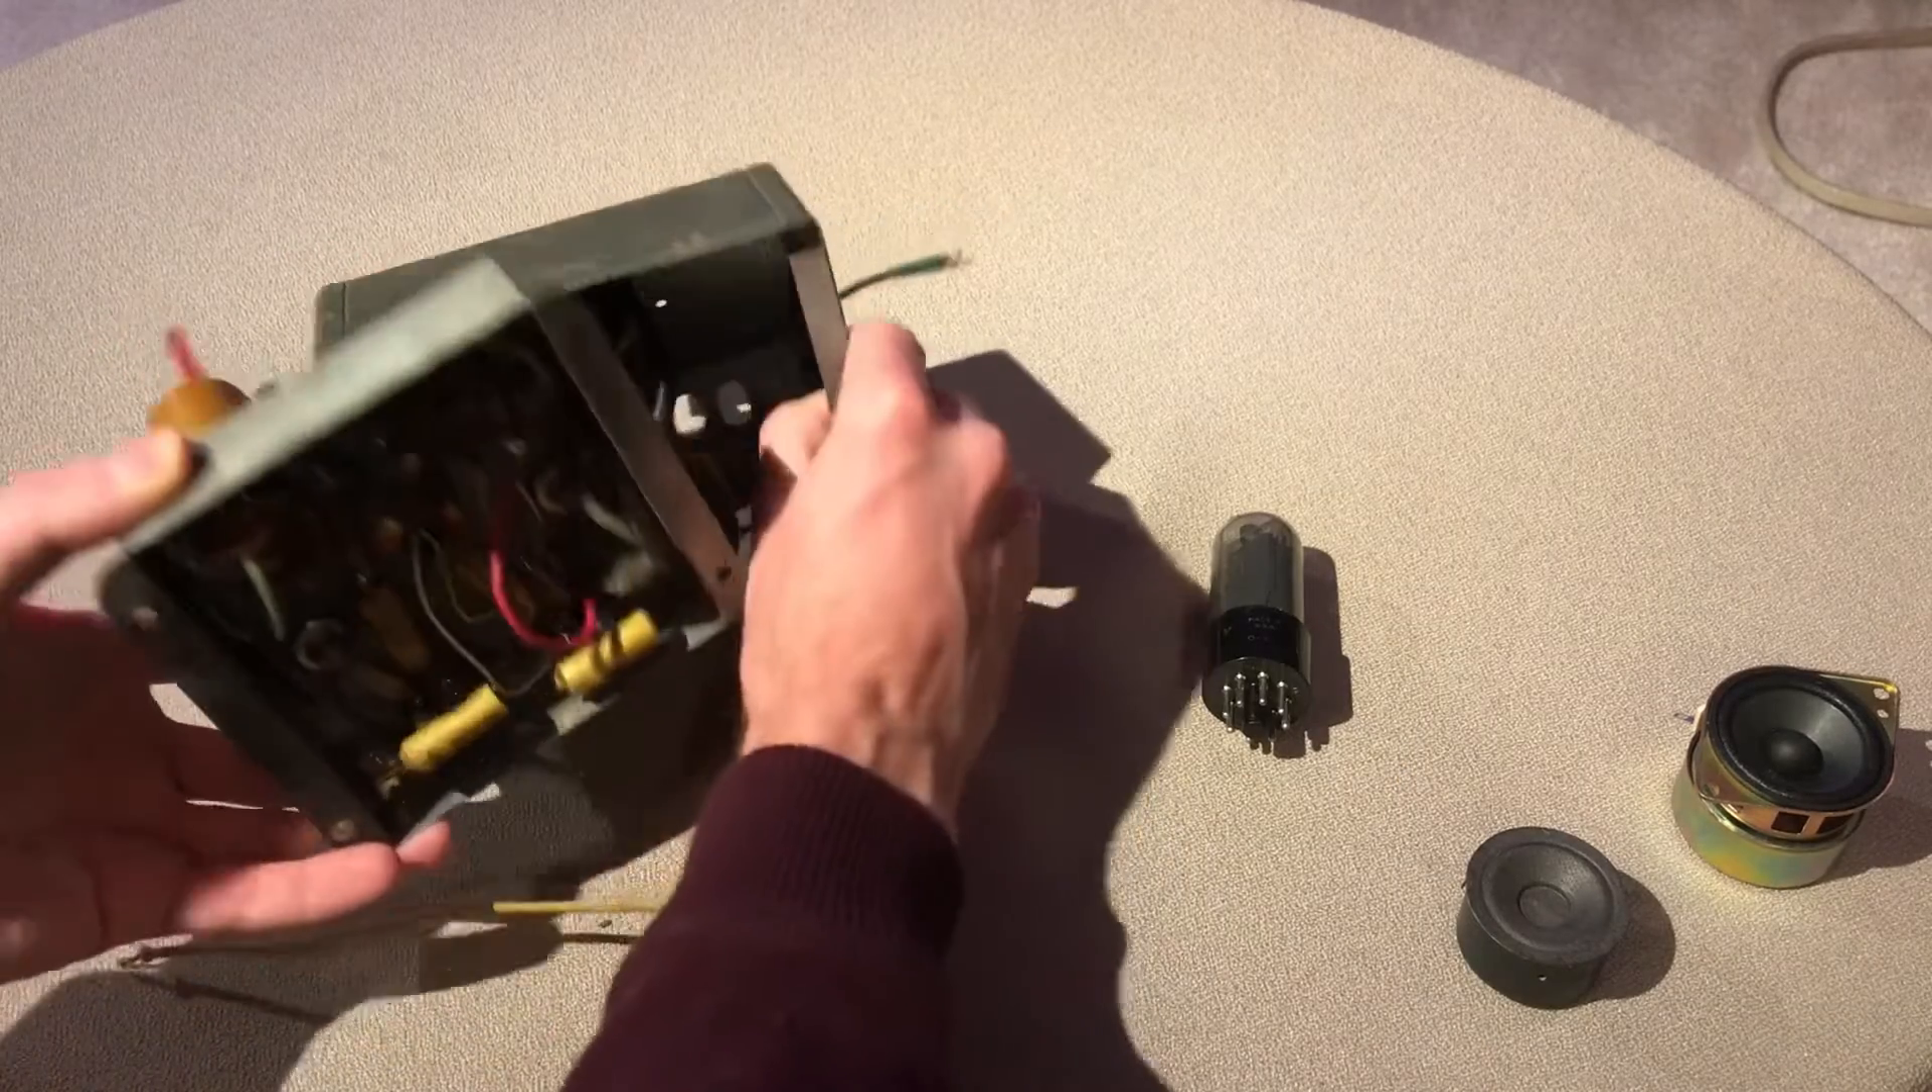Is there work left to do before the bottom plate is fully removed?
No.